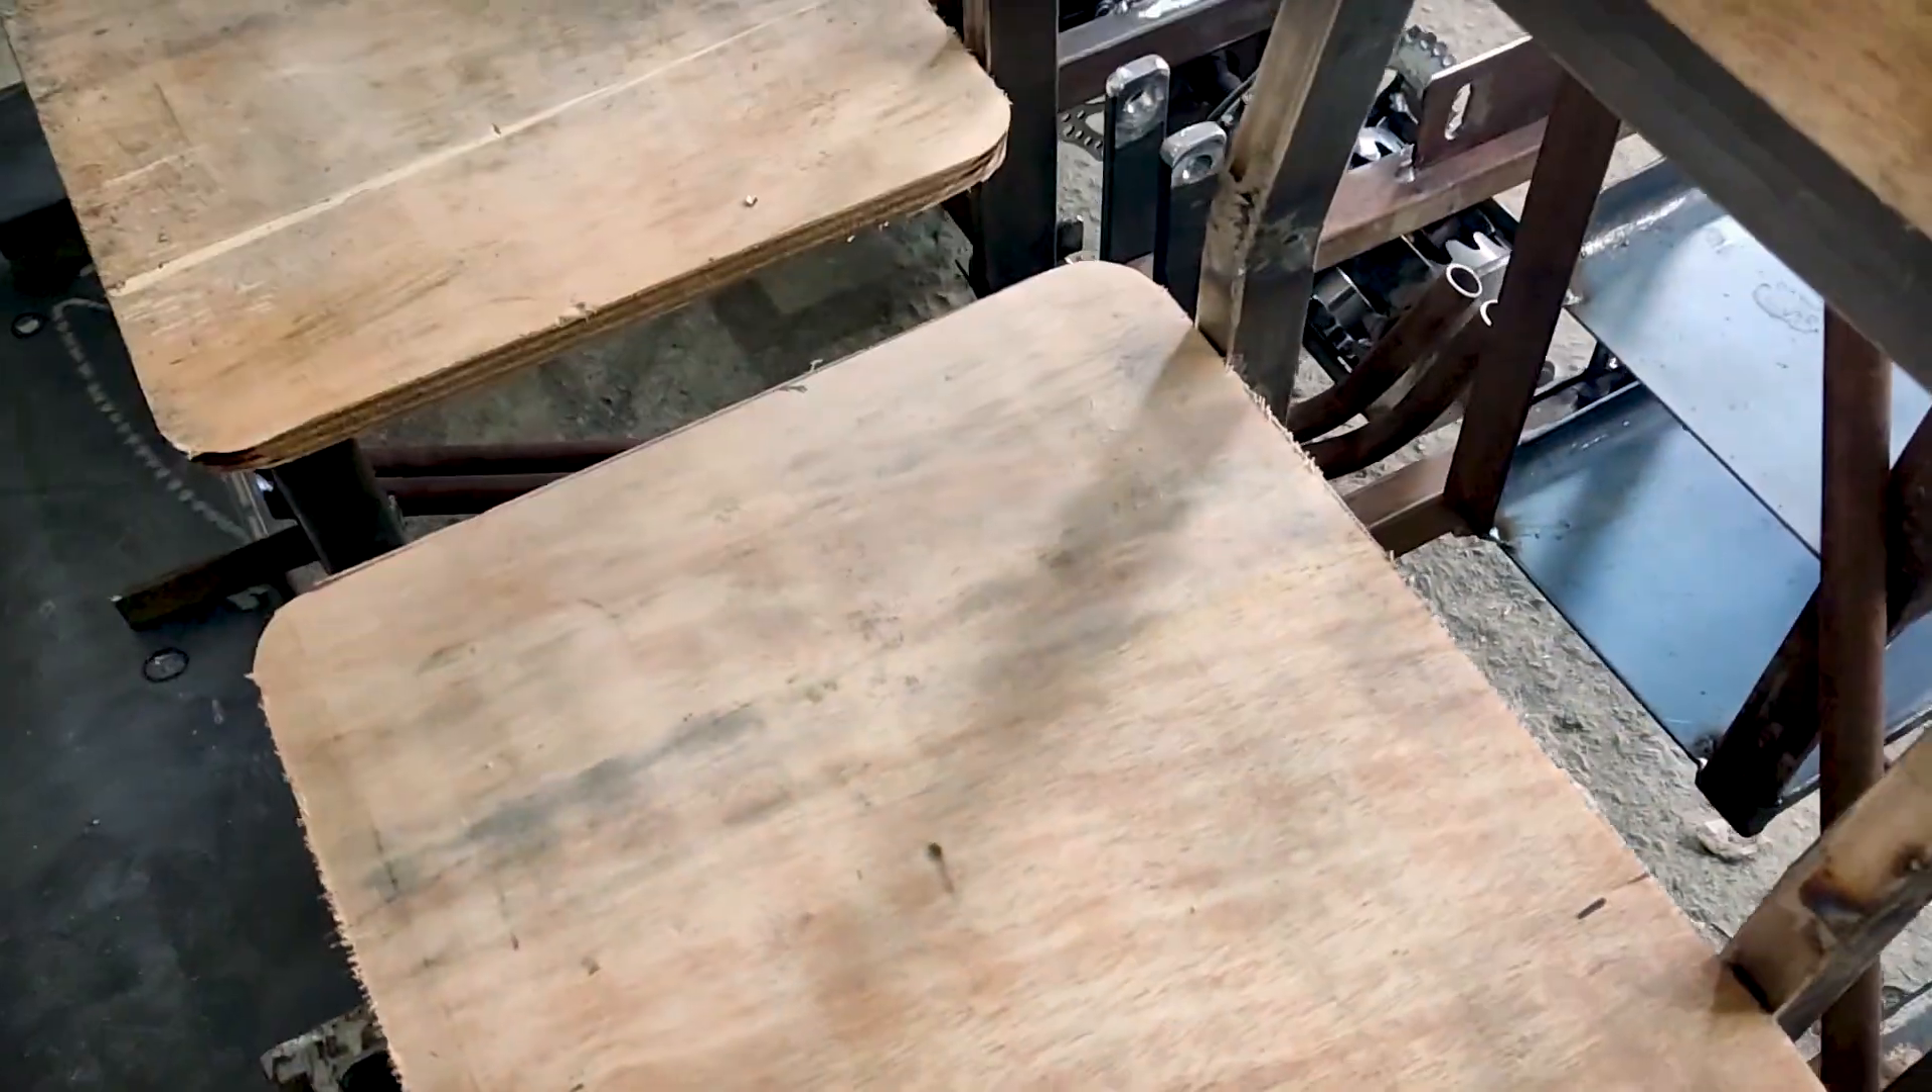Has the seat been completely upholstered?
No.